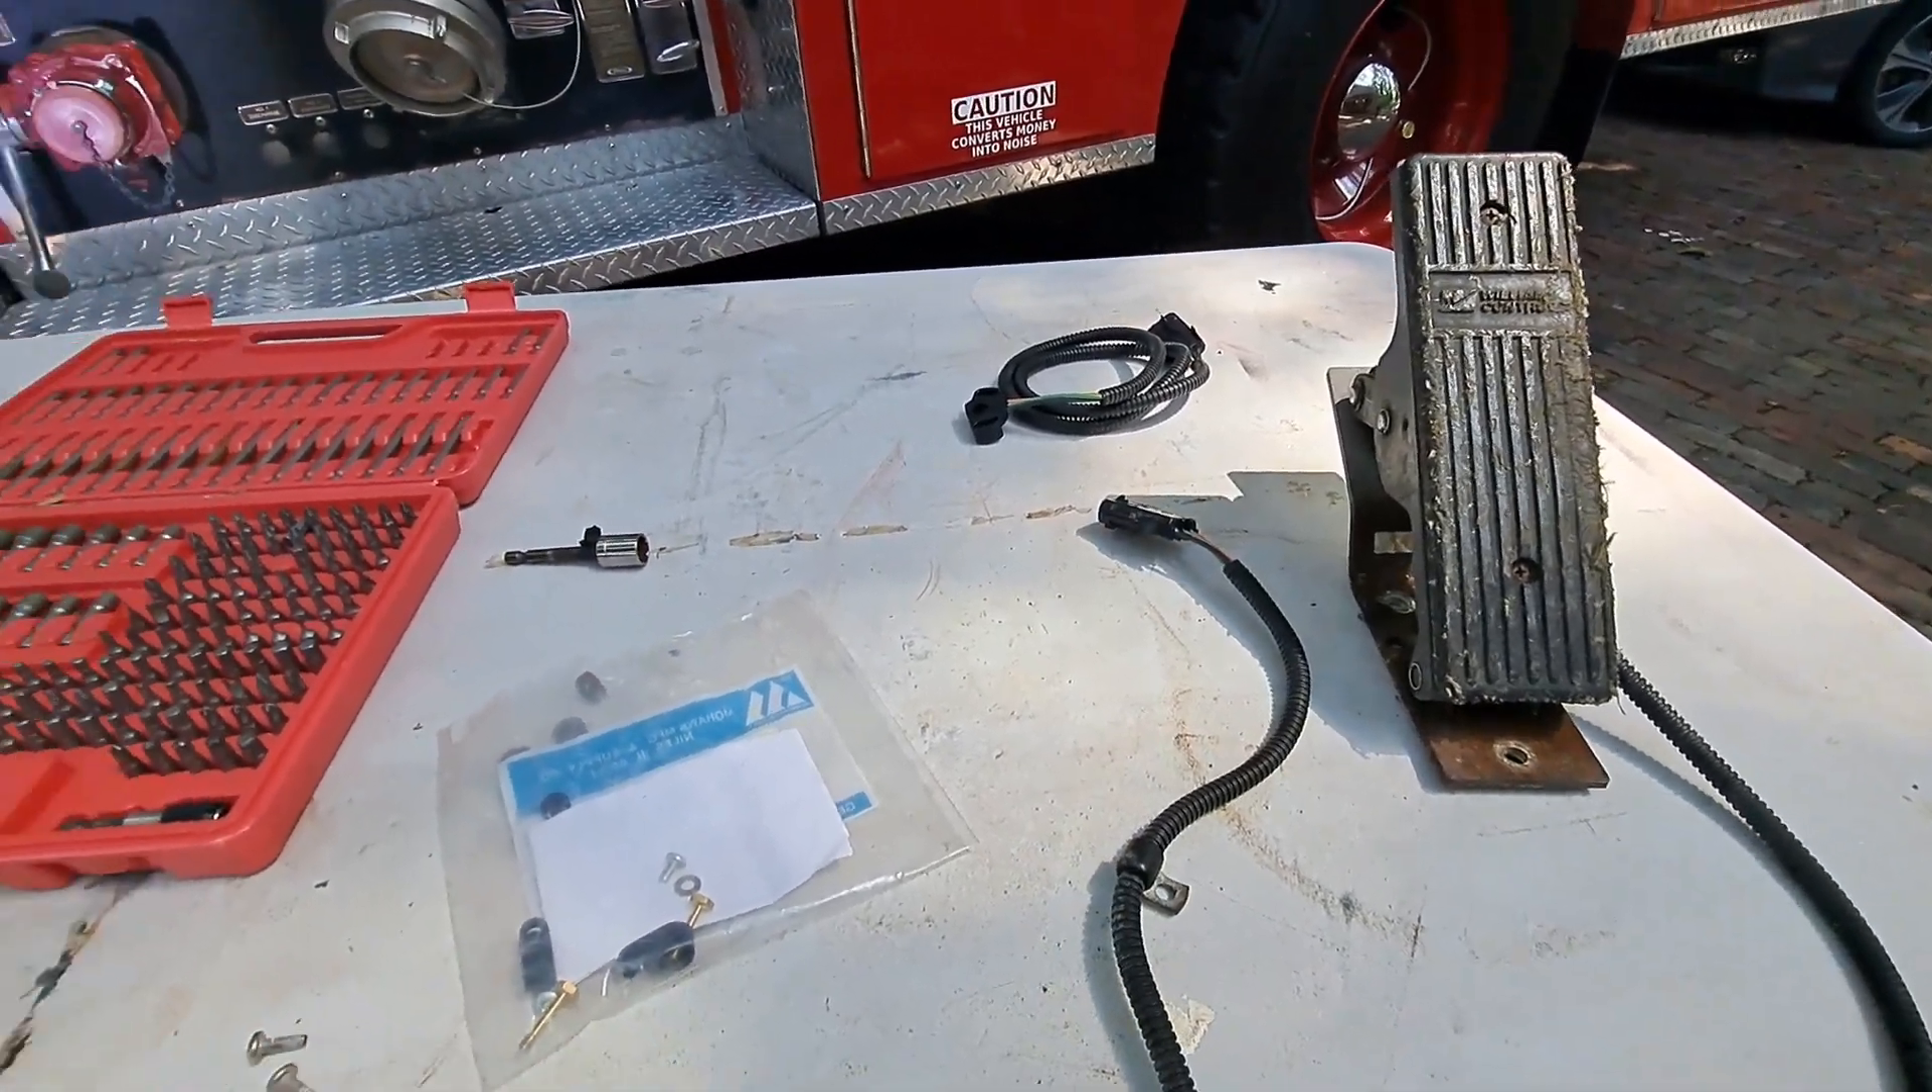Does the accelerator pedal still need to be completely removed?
No.